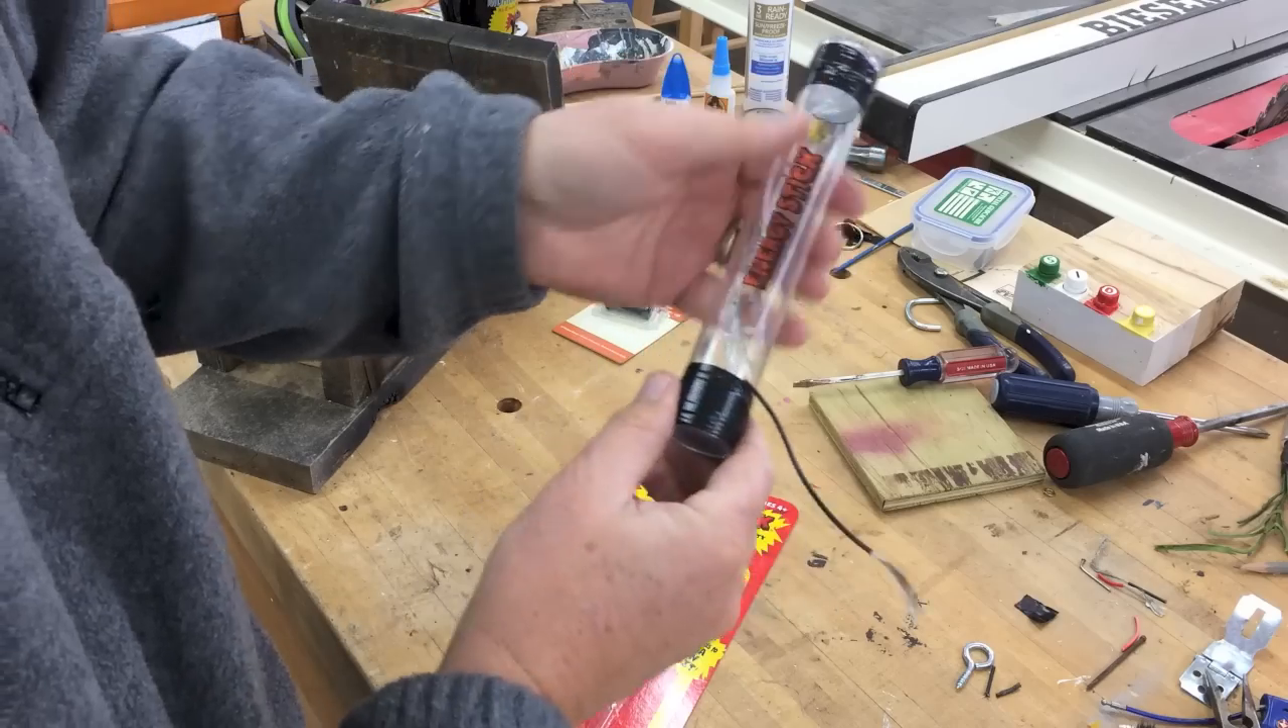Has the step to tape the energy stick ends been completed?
Yes.